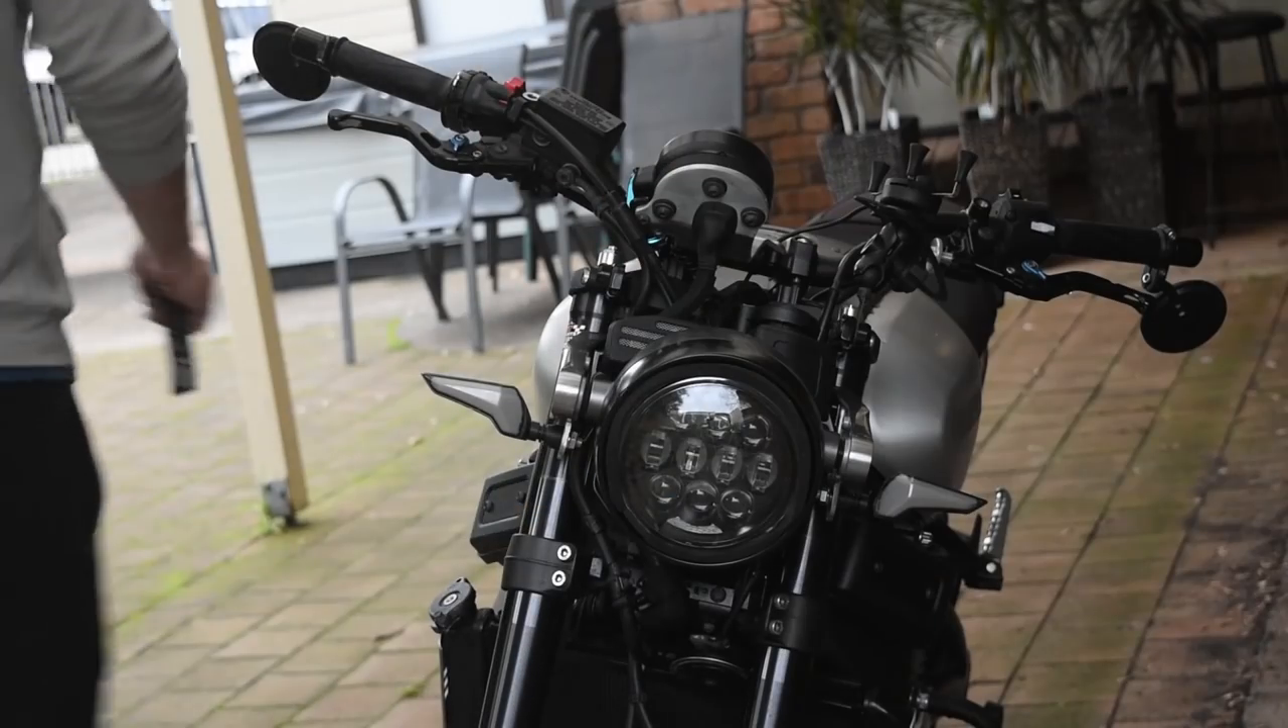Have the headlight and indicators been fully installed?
Yes.